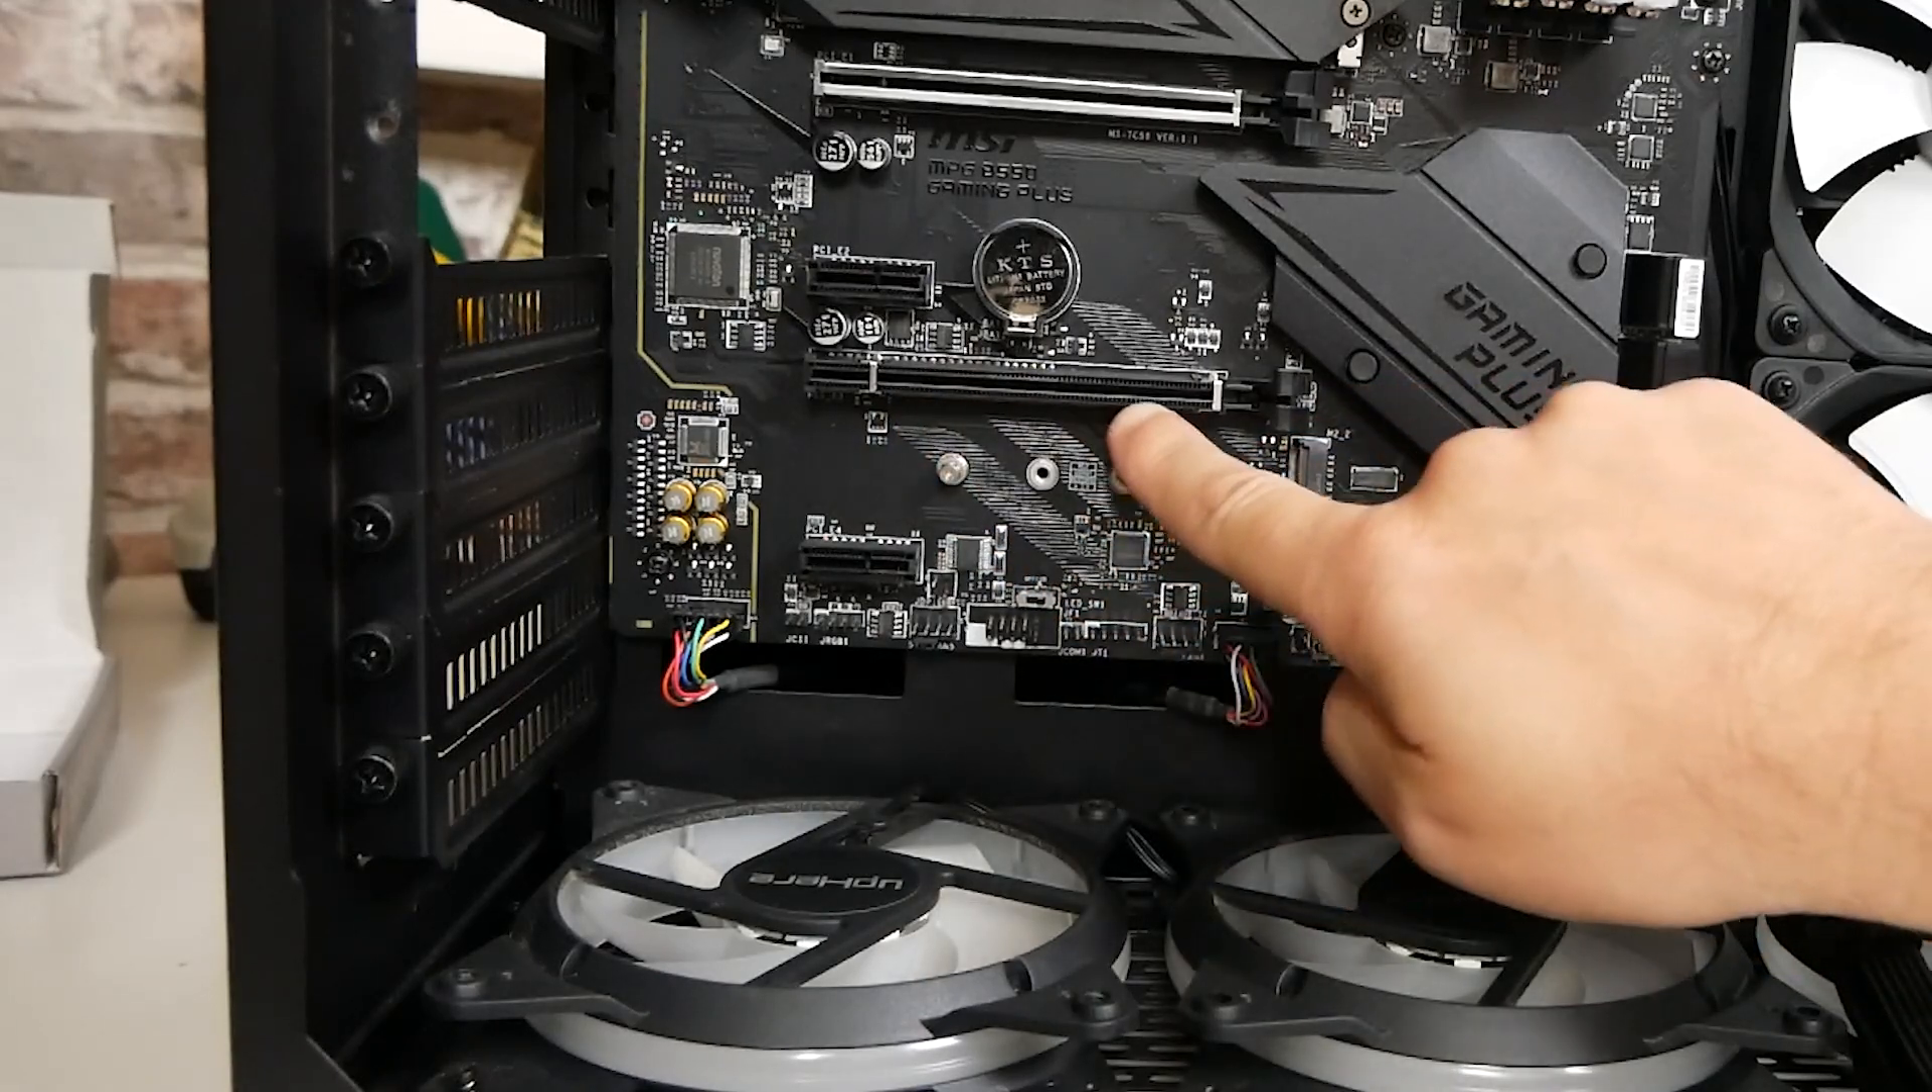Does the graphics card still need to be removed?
No.